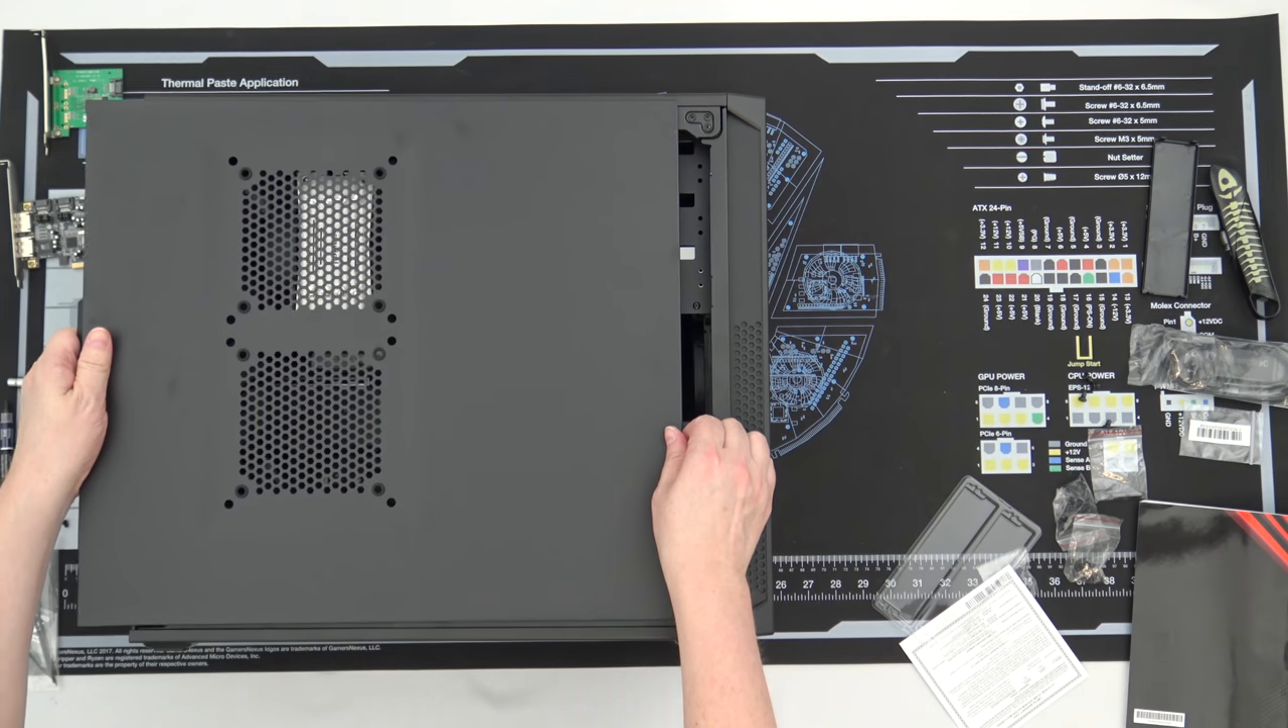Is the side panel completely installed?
No.